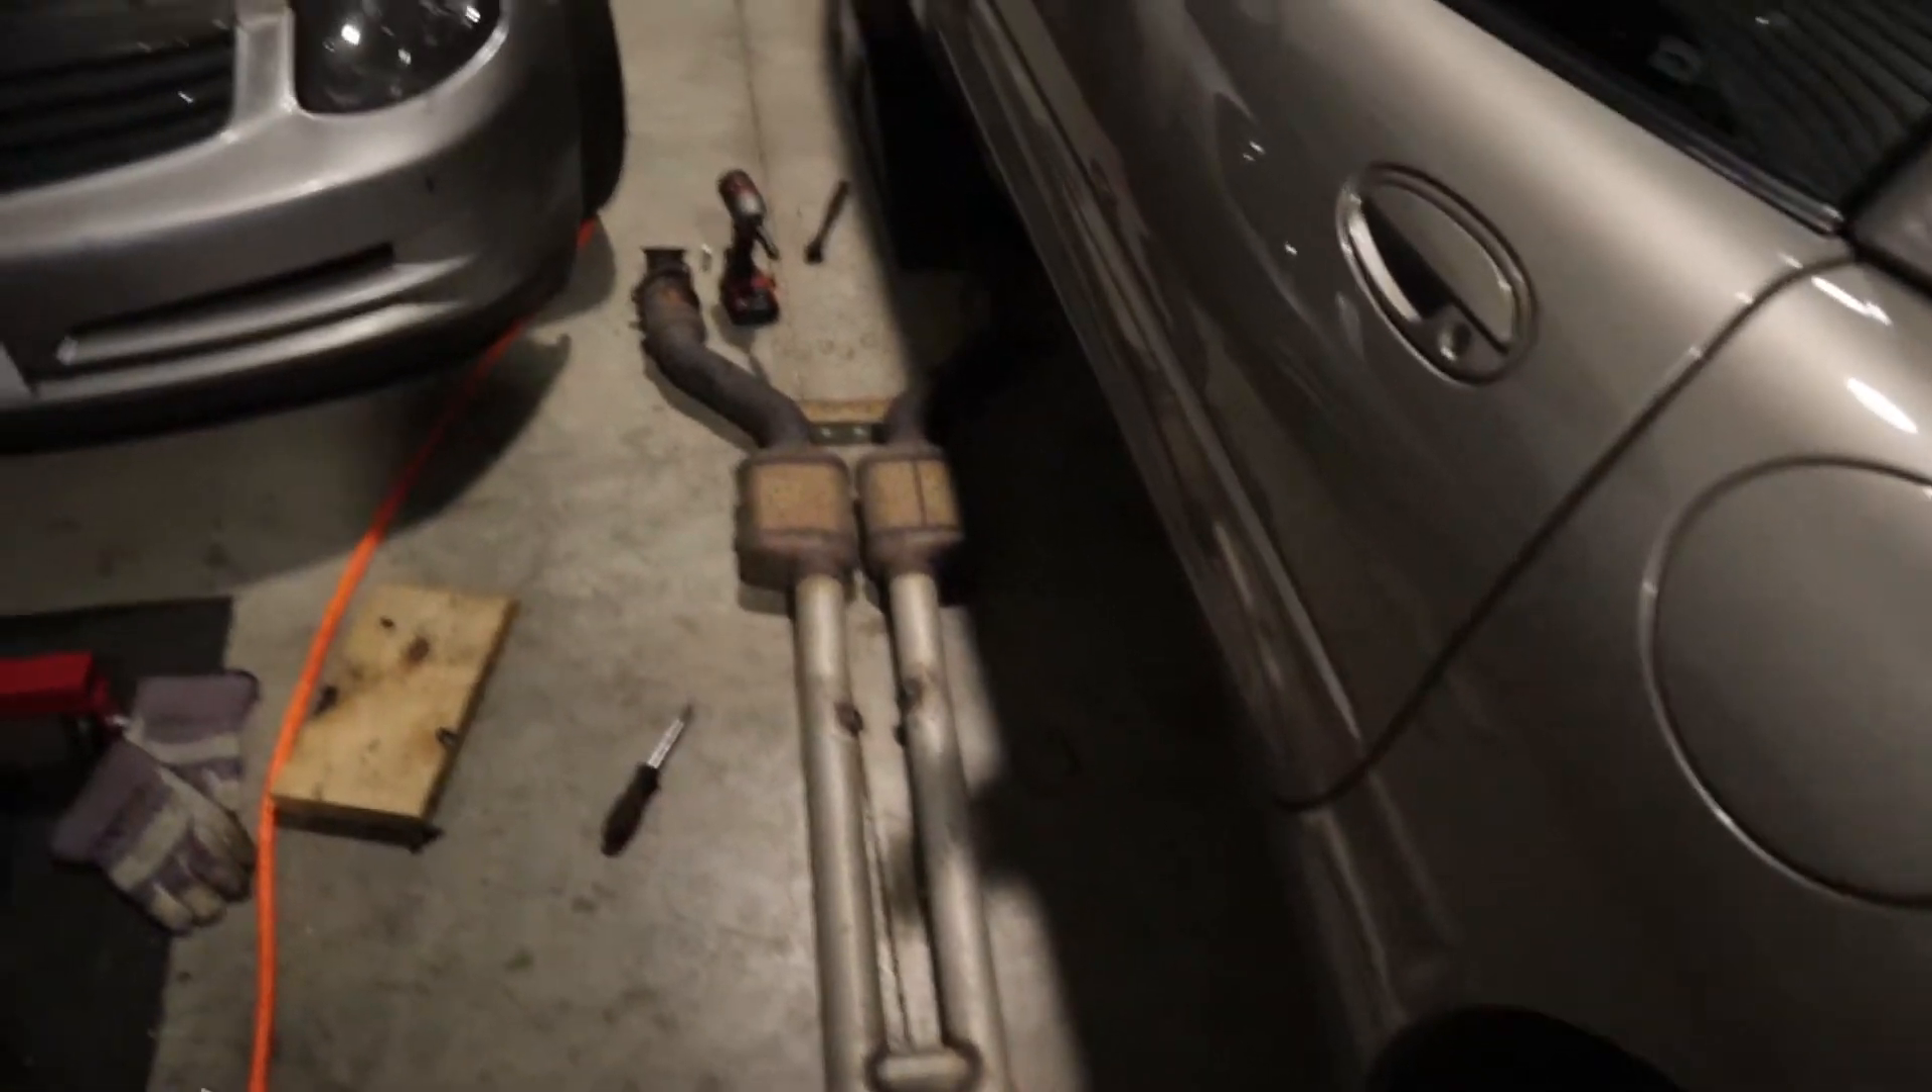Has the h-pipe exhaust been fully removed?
Yes.